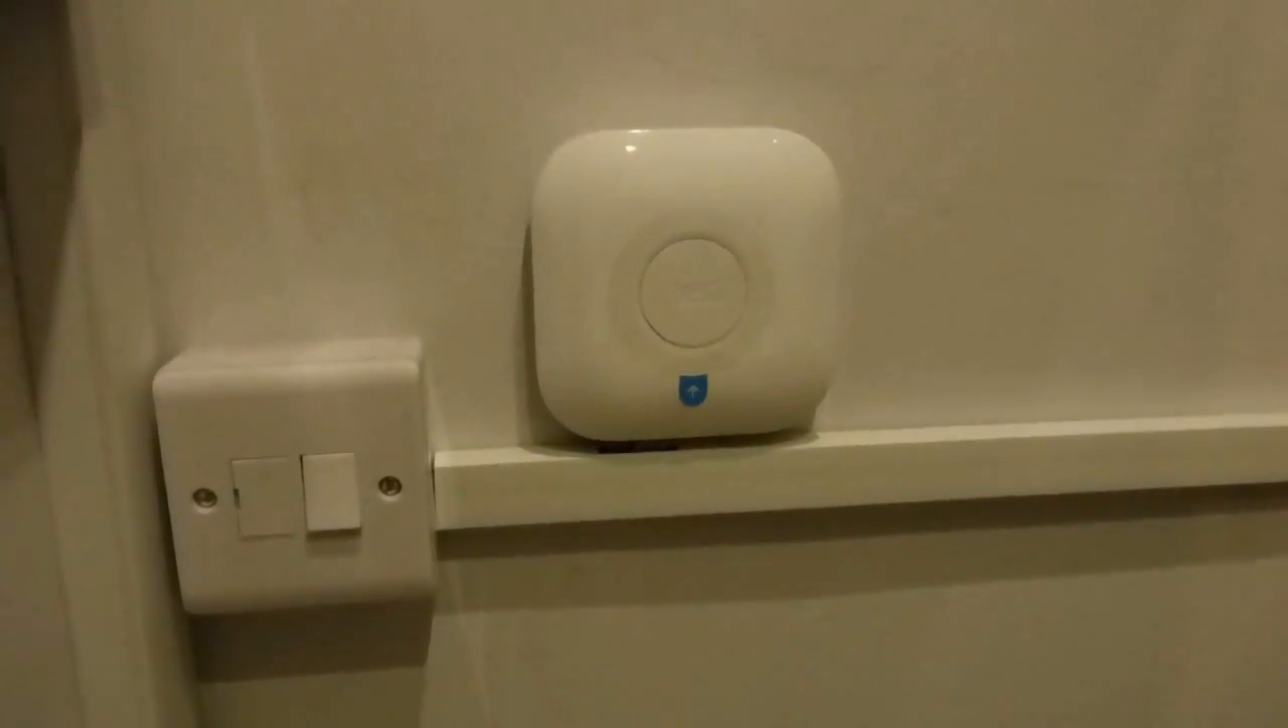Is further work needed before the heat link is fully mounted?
No.